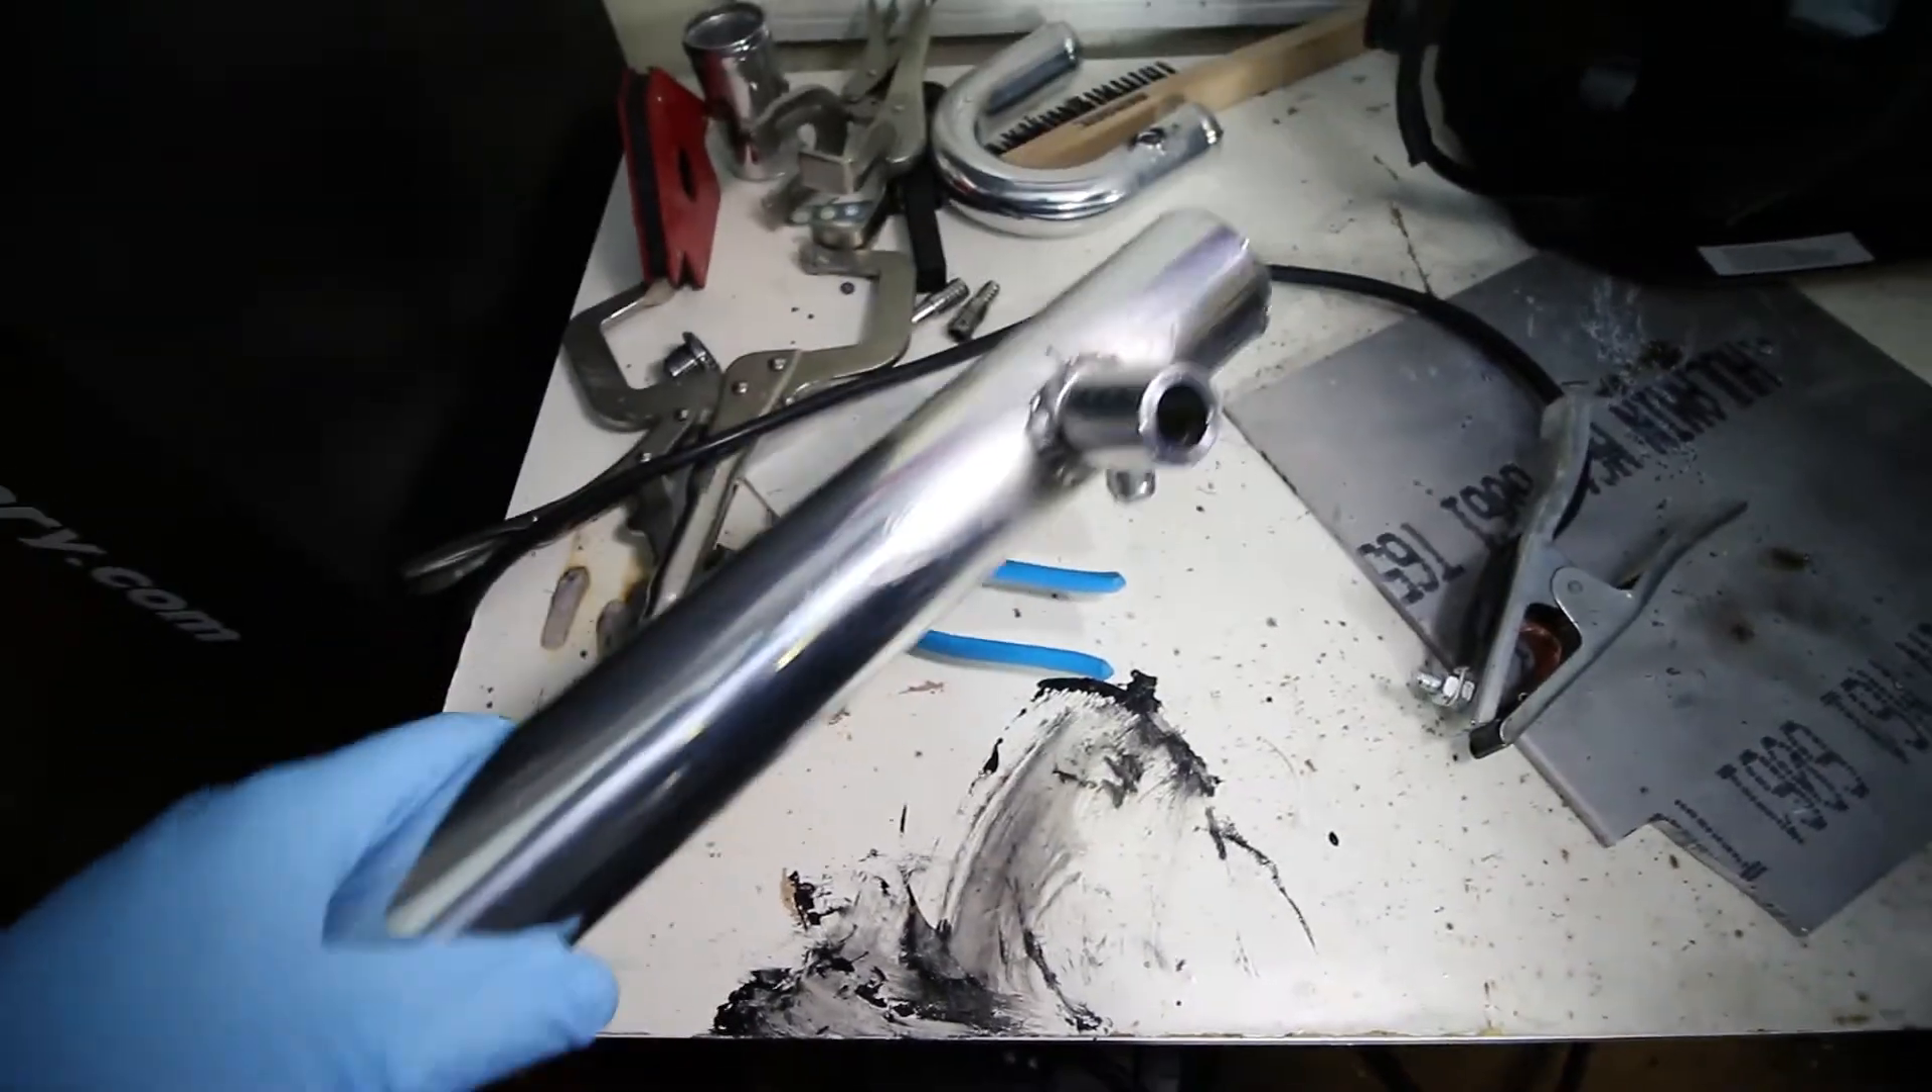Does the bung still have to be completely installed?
No.